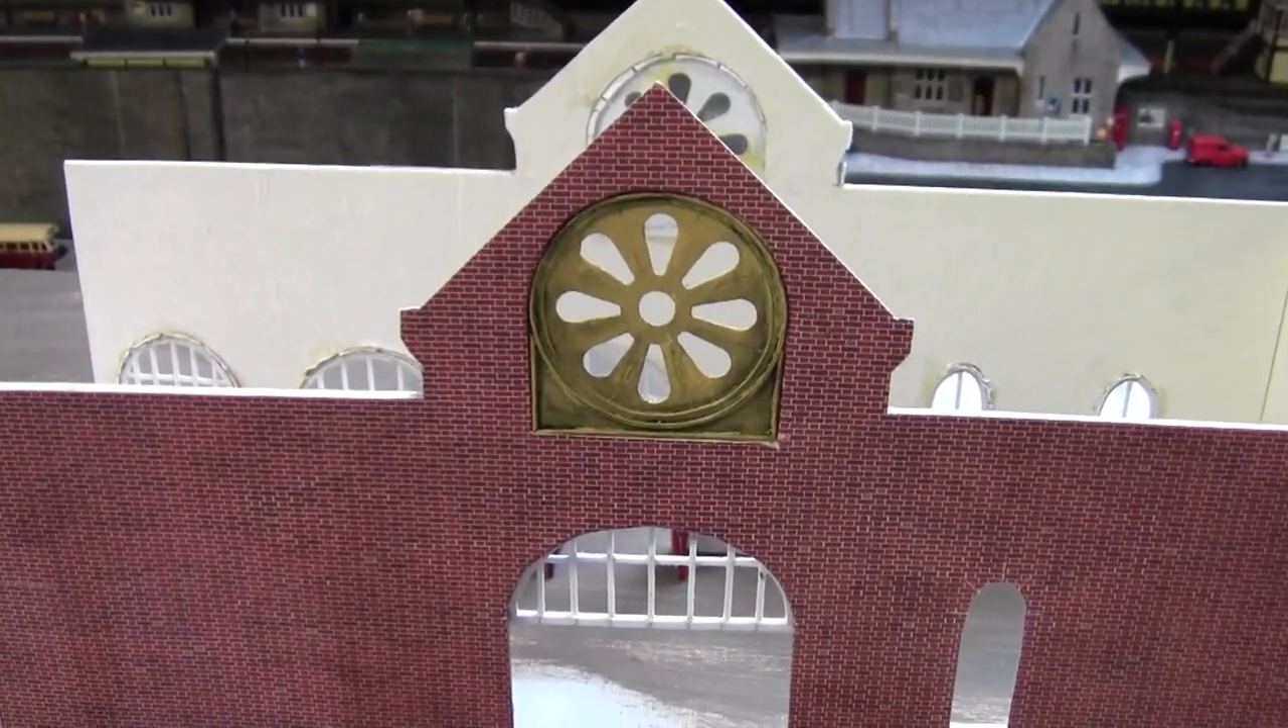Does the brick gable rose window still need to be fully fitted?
No.